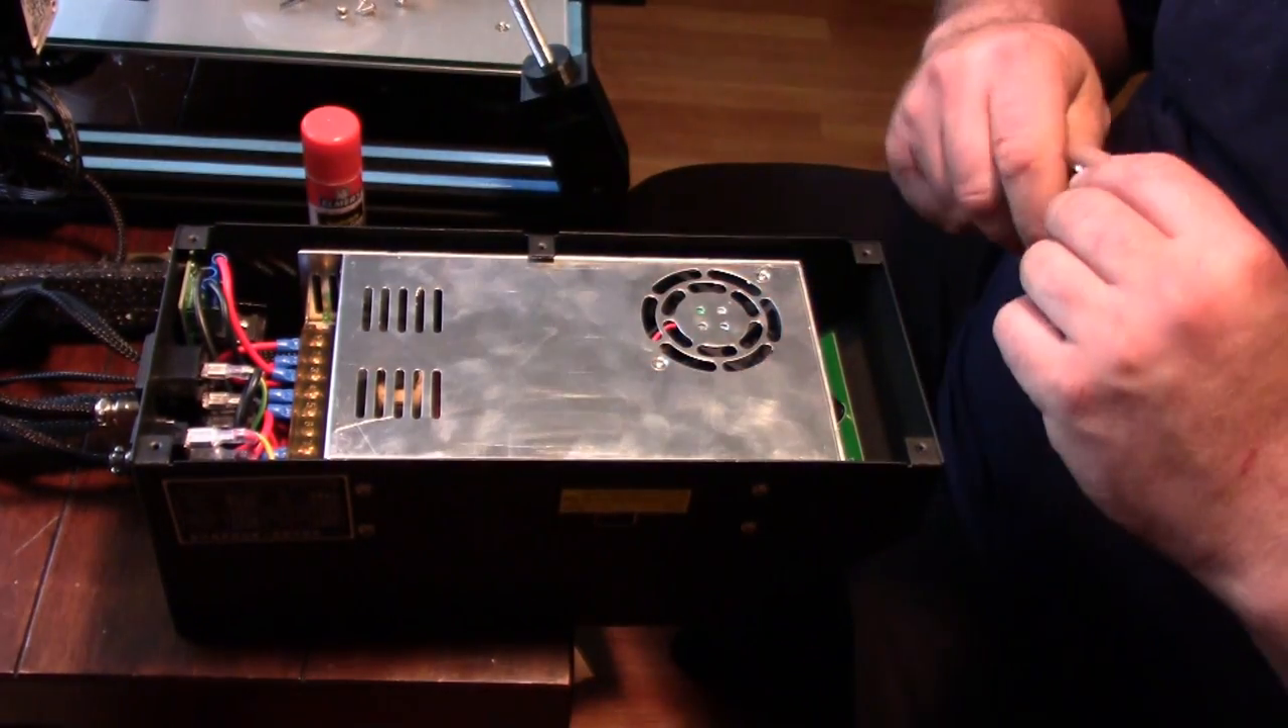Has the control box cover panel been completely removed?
Yes.